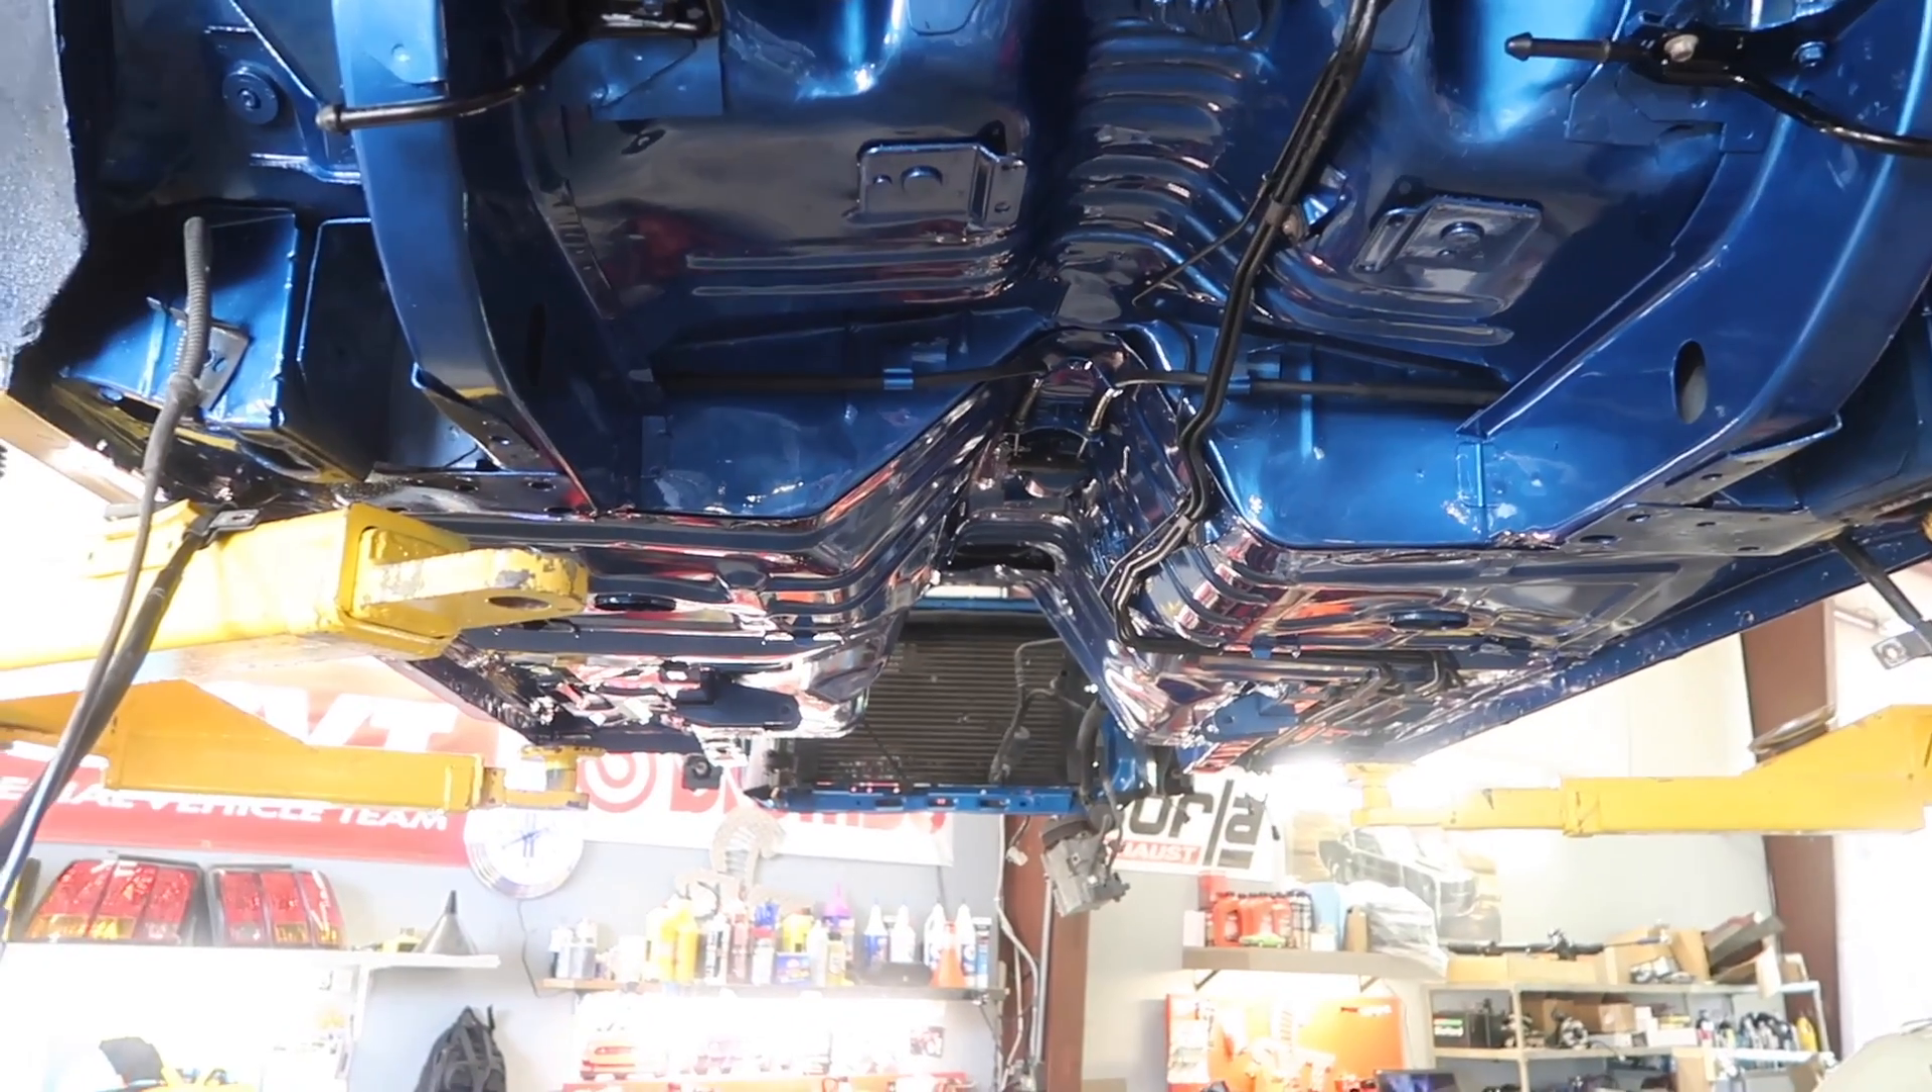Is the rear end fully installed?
No.